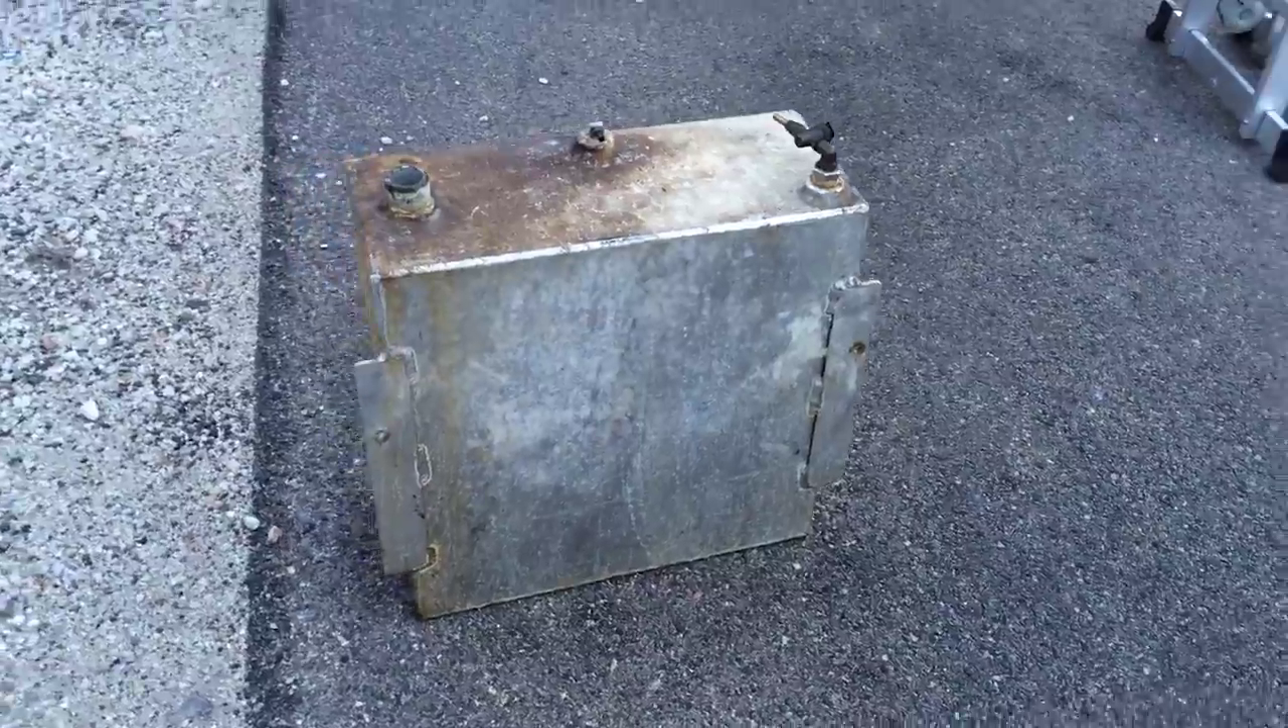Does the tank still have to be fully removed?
No.